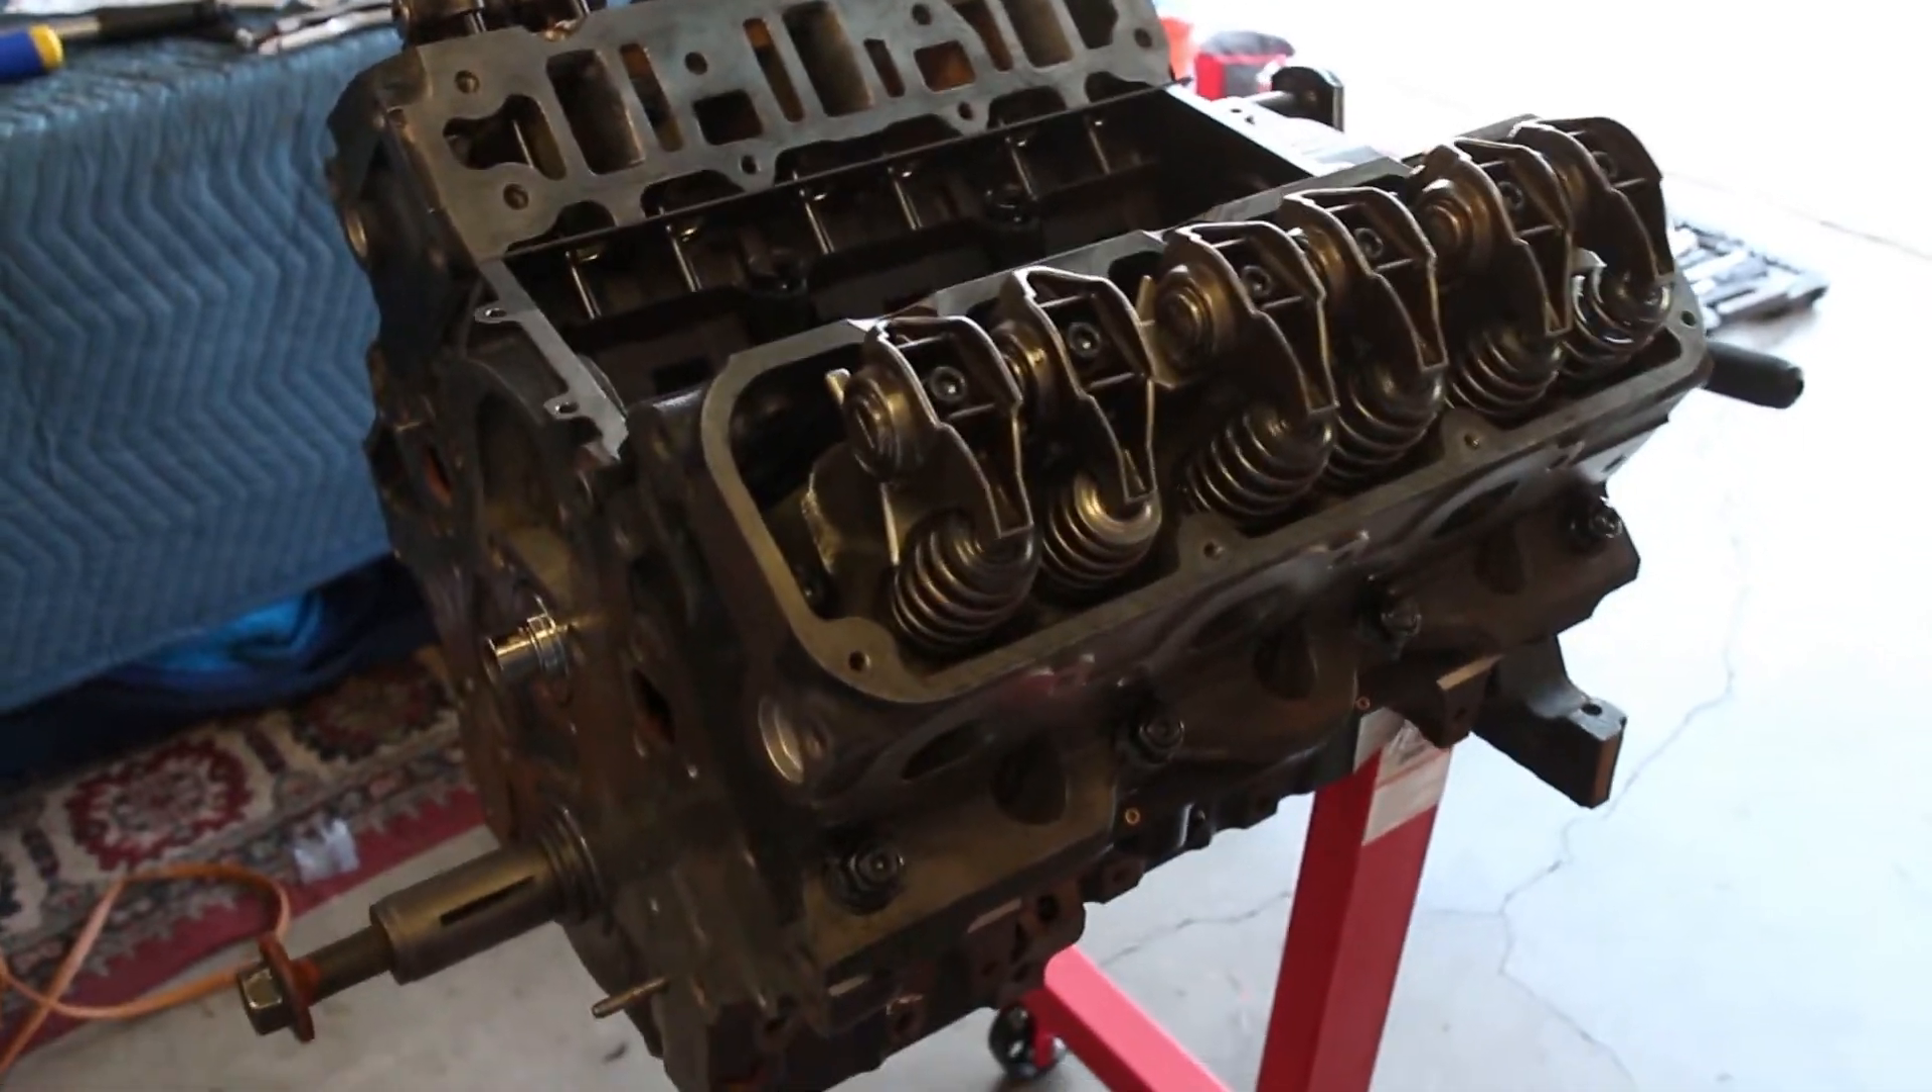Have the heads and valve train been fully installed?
Yes.